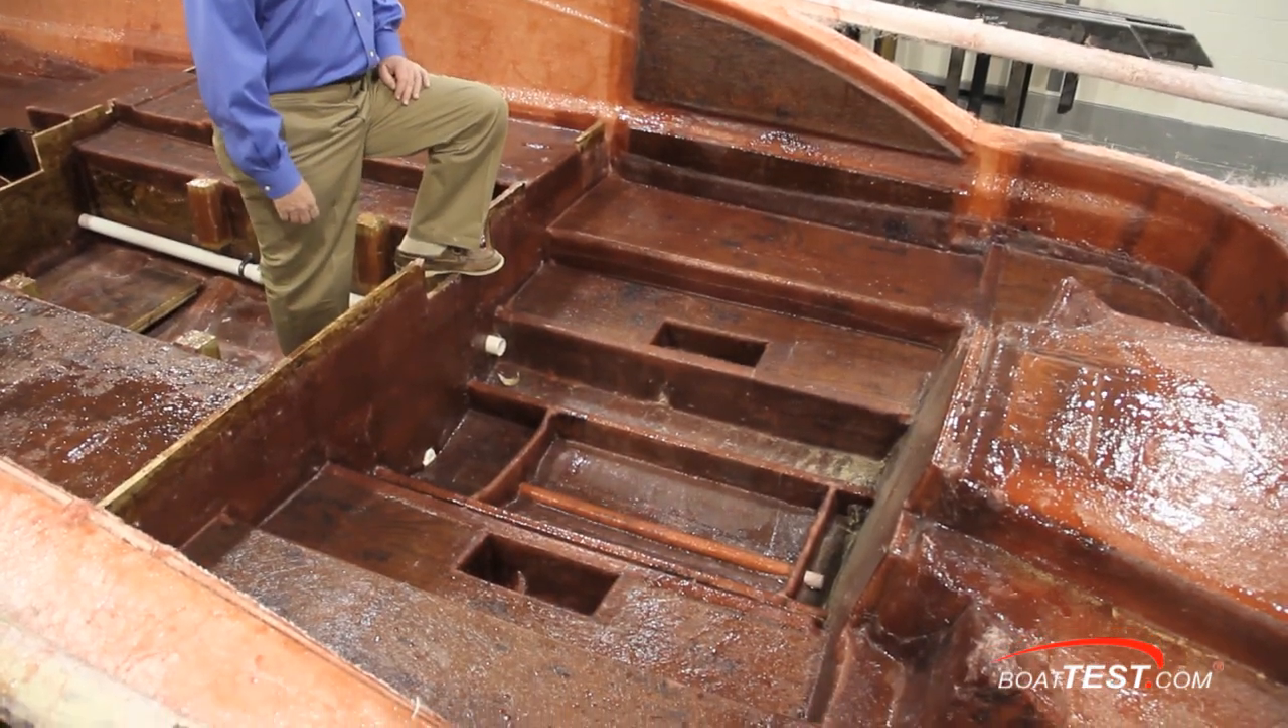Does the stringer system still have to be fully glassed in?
No.